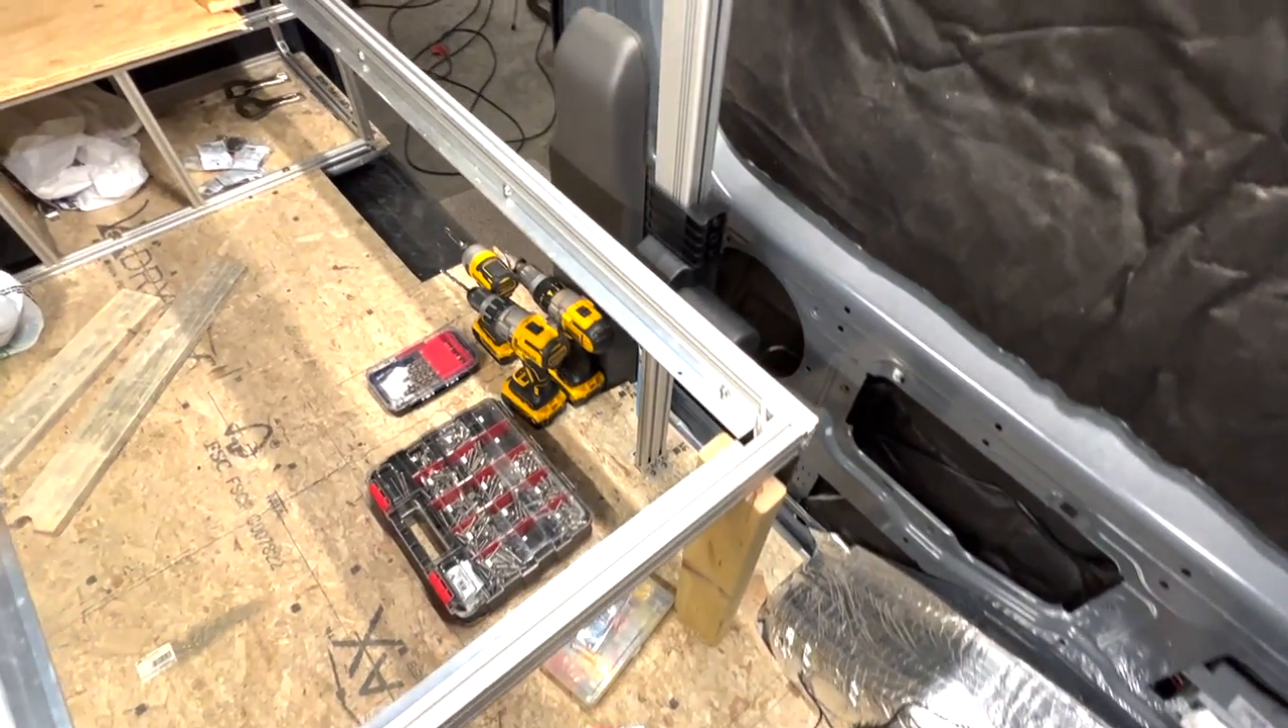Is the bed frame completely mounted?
No.